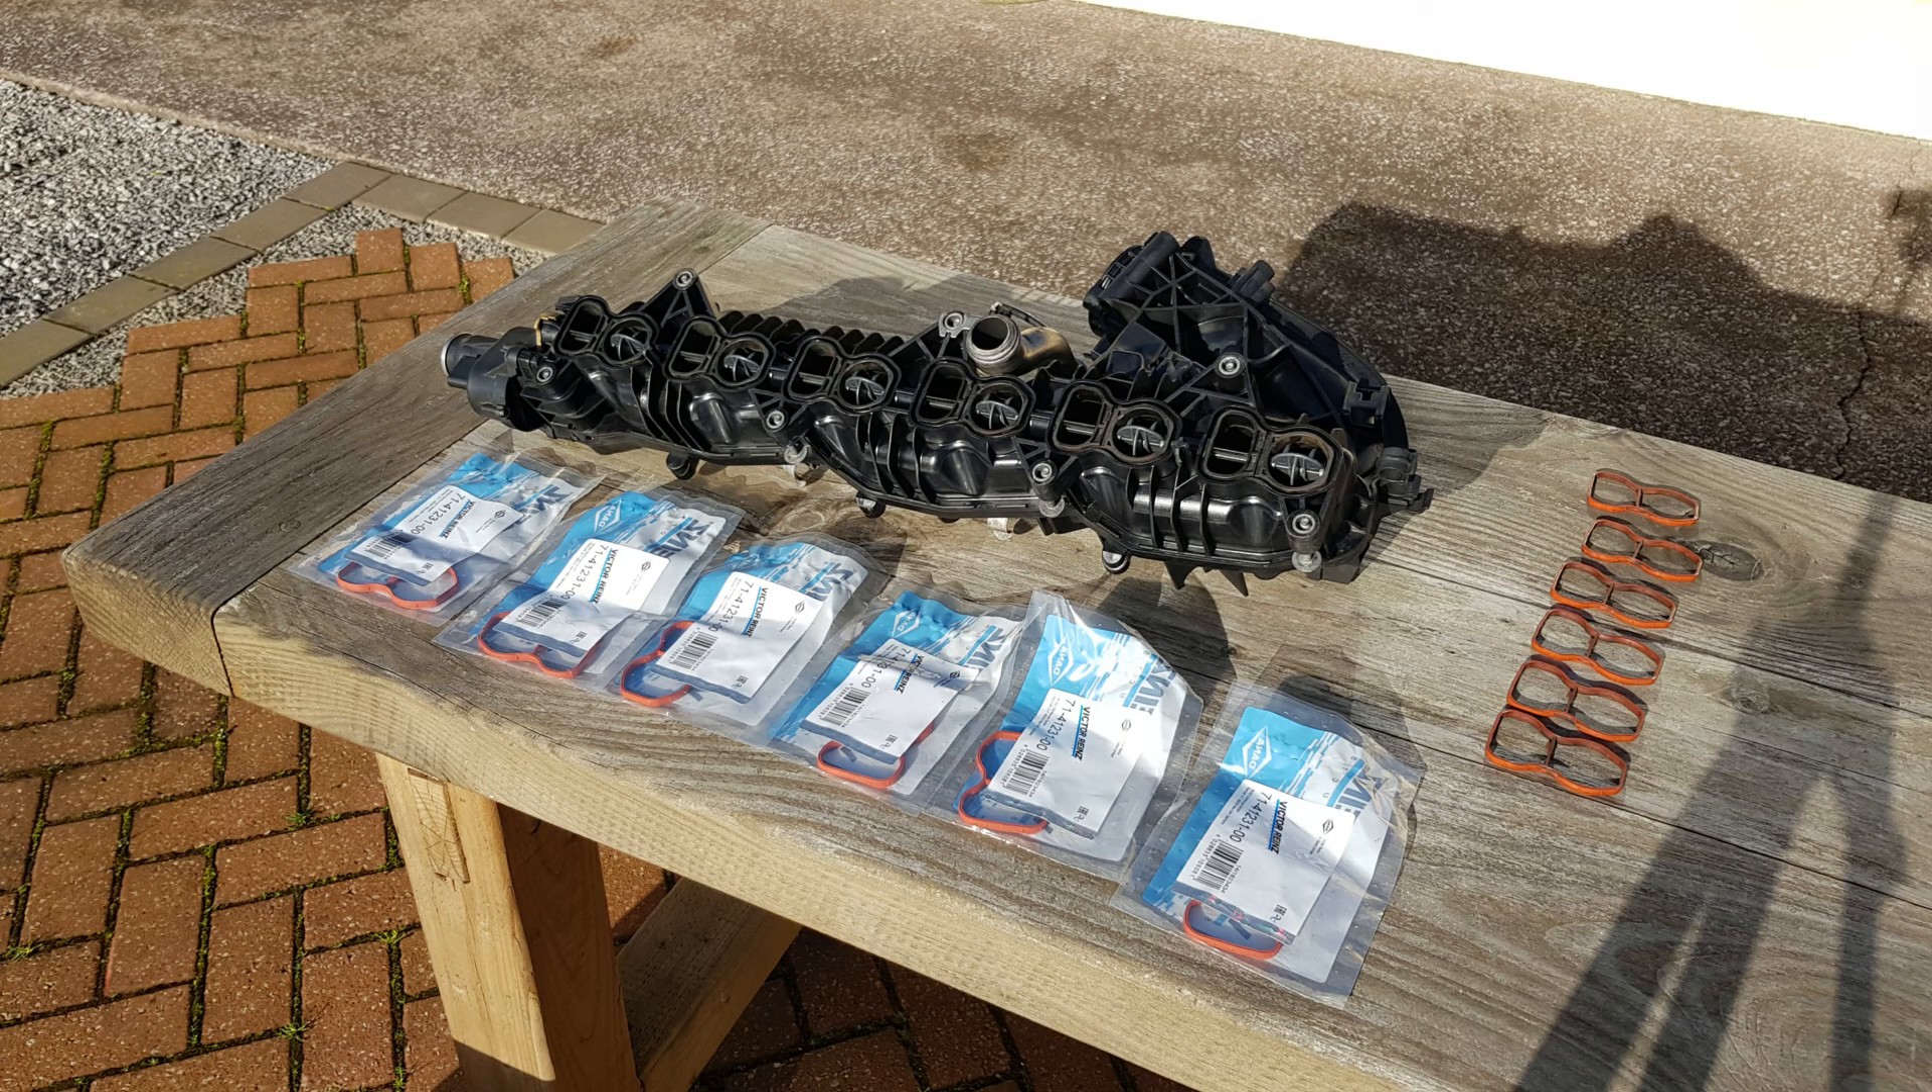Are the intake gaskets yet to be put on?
Yes.